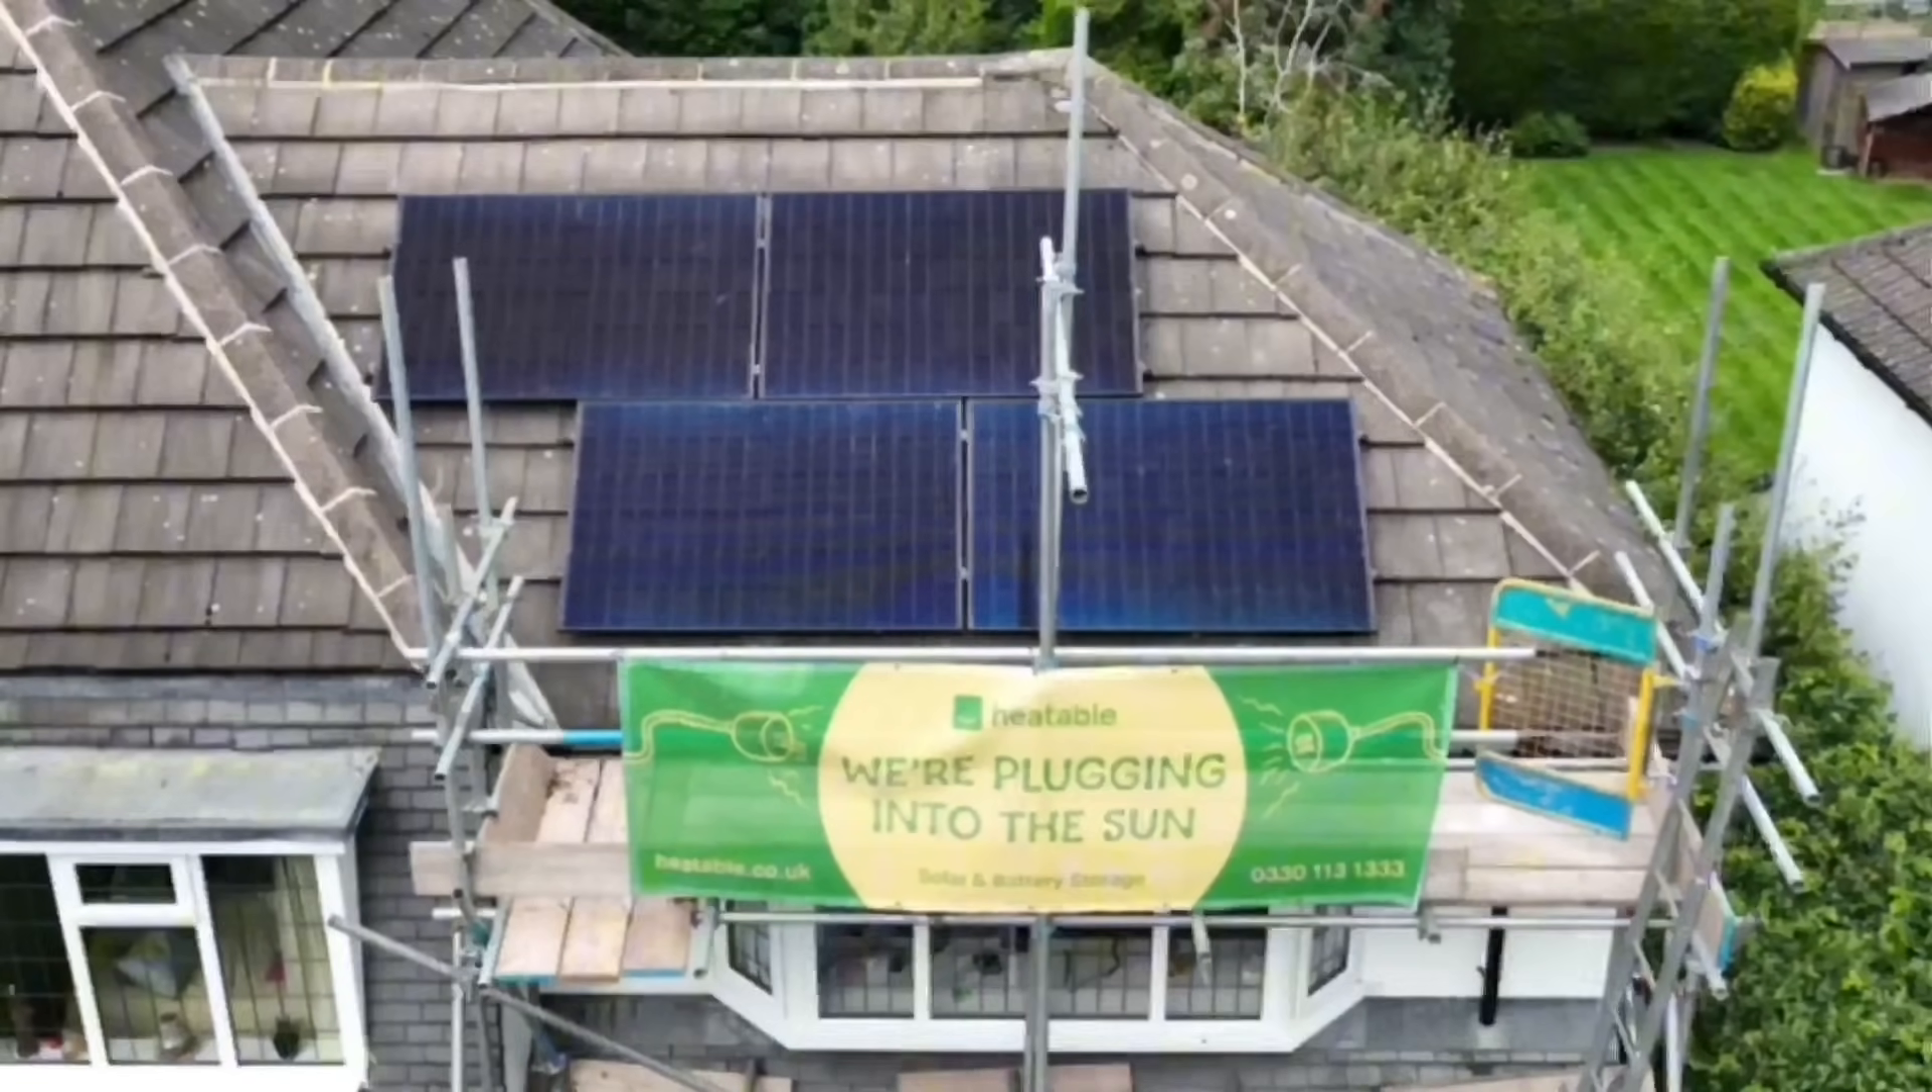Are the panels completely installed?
Yes.